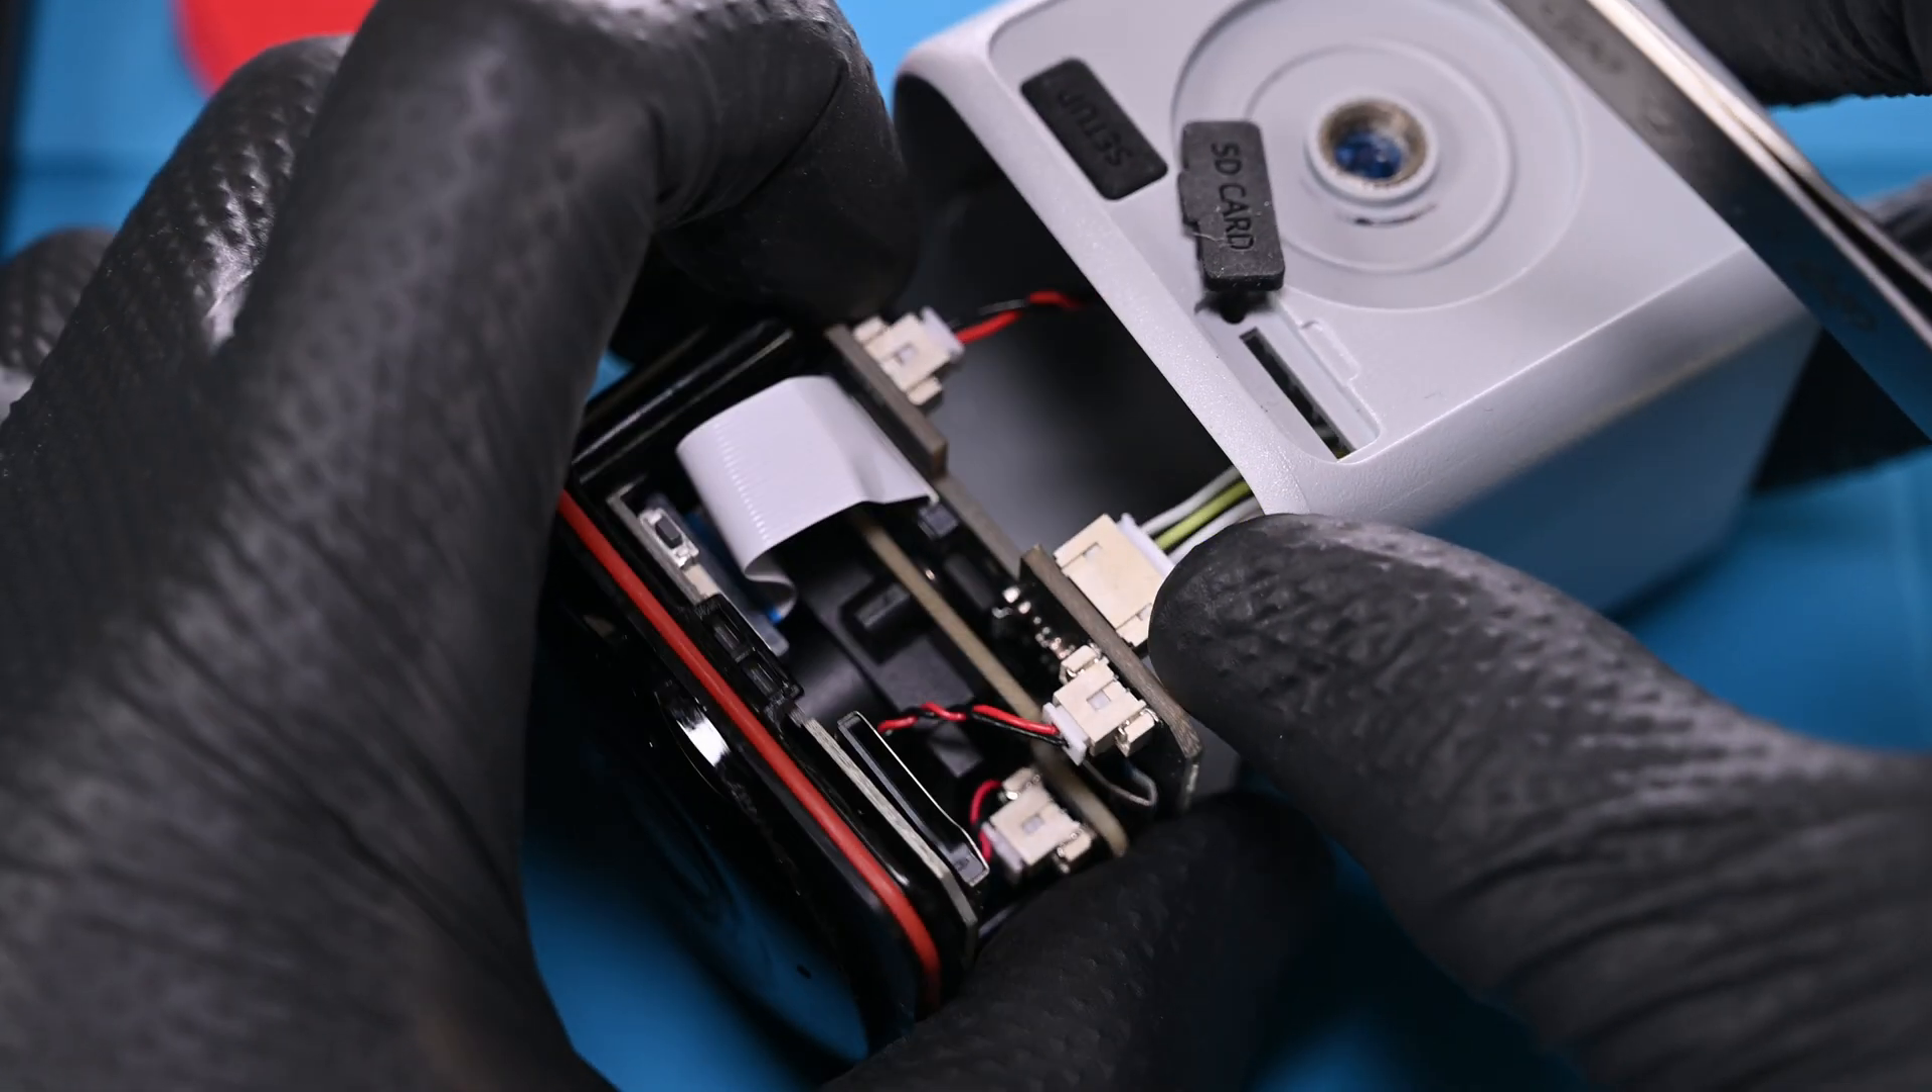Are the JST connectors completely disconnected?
No.